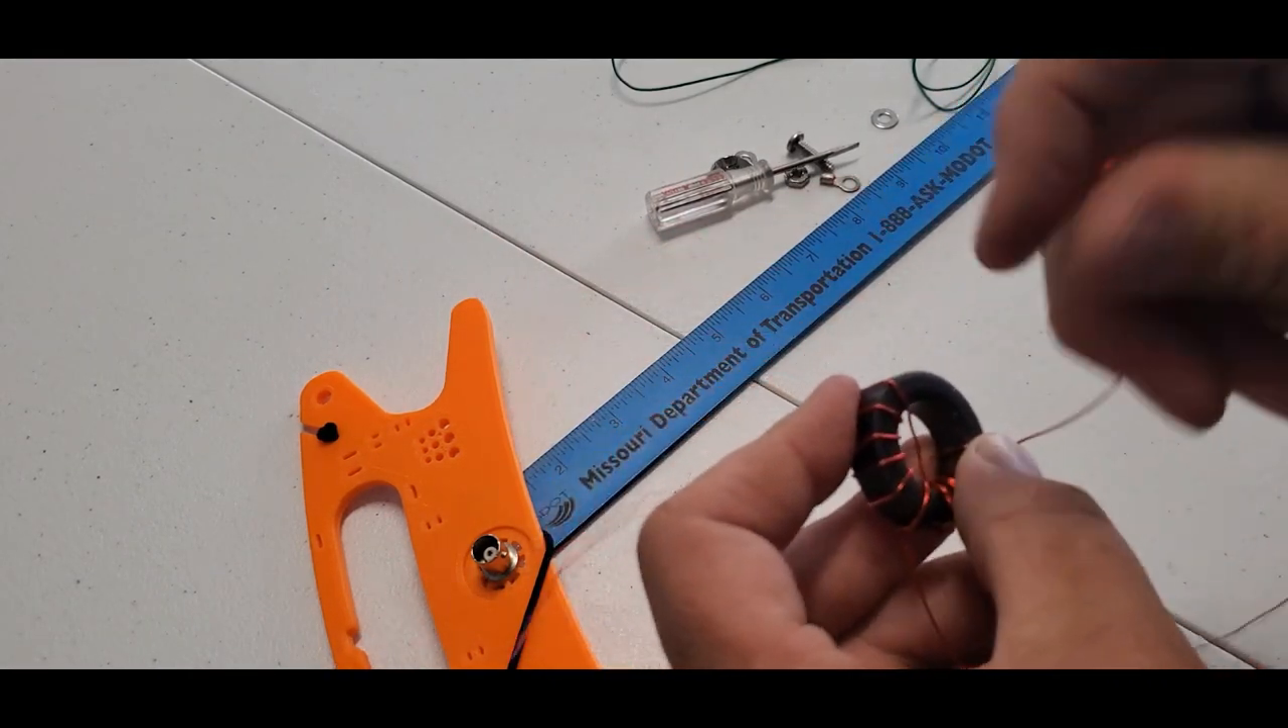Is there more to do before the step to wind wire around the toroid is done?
Yes.